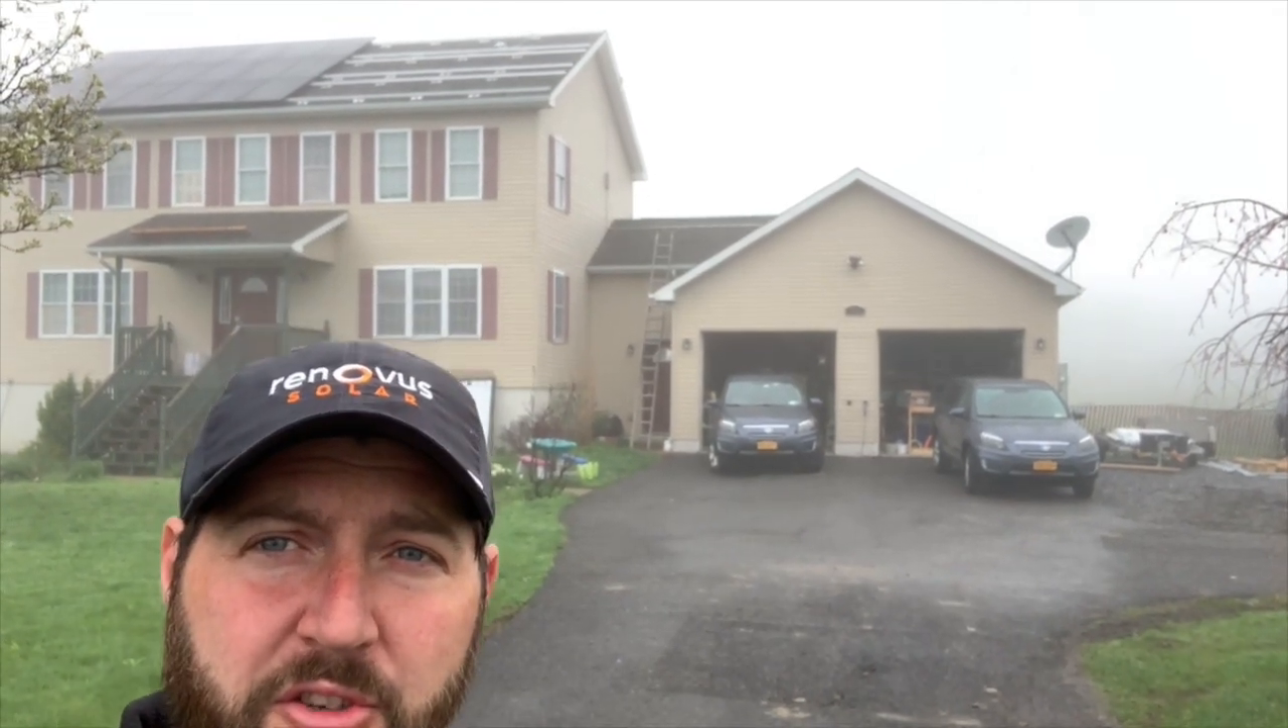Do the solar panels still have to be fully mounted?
Yes.